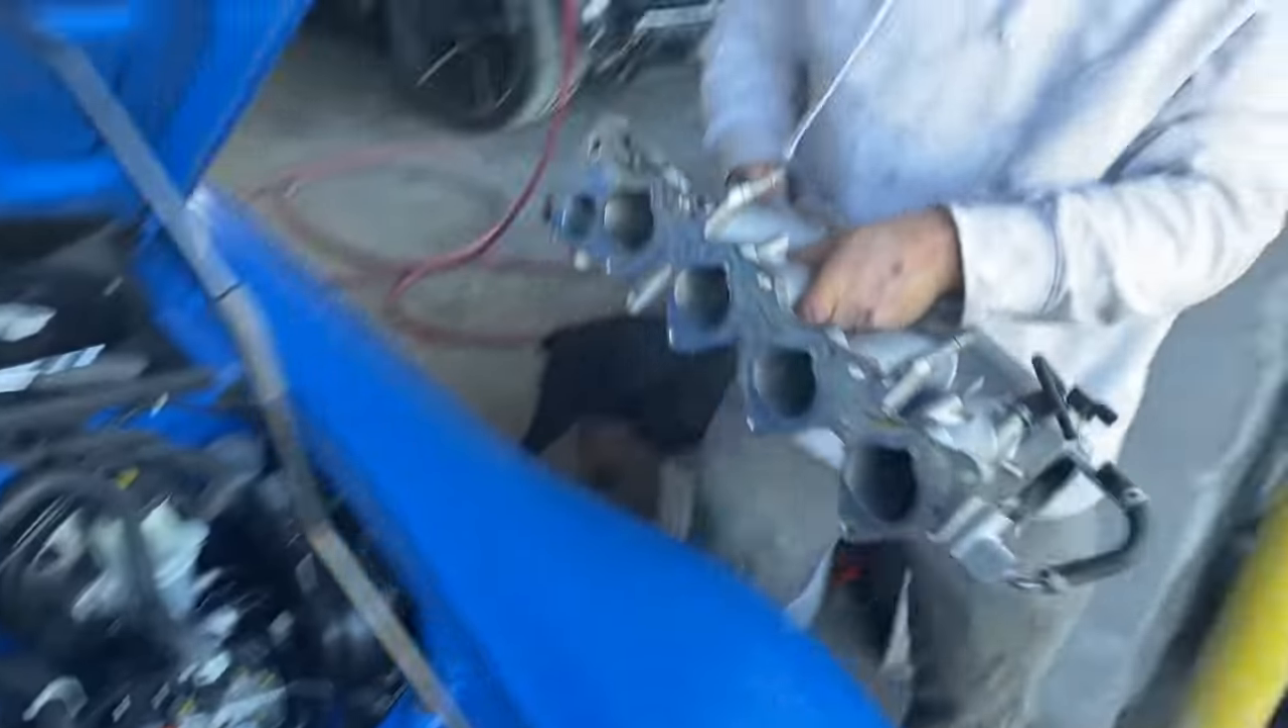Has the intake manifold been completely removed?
Yes.